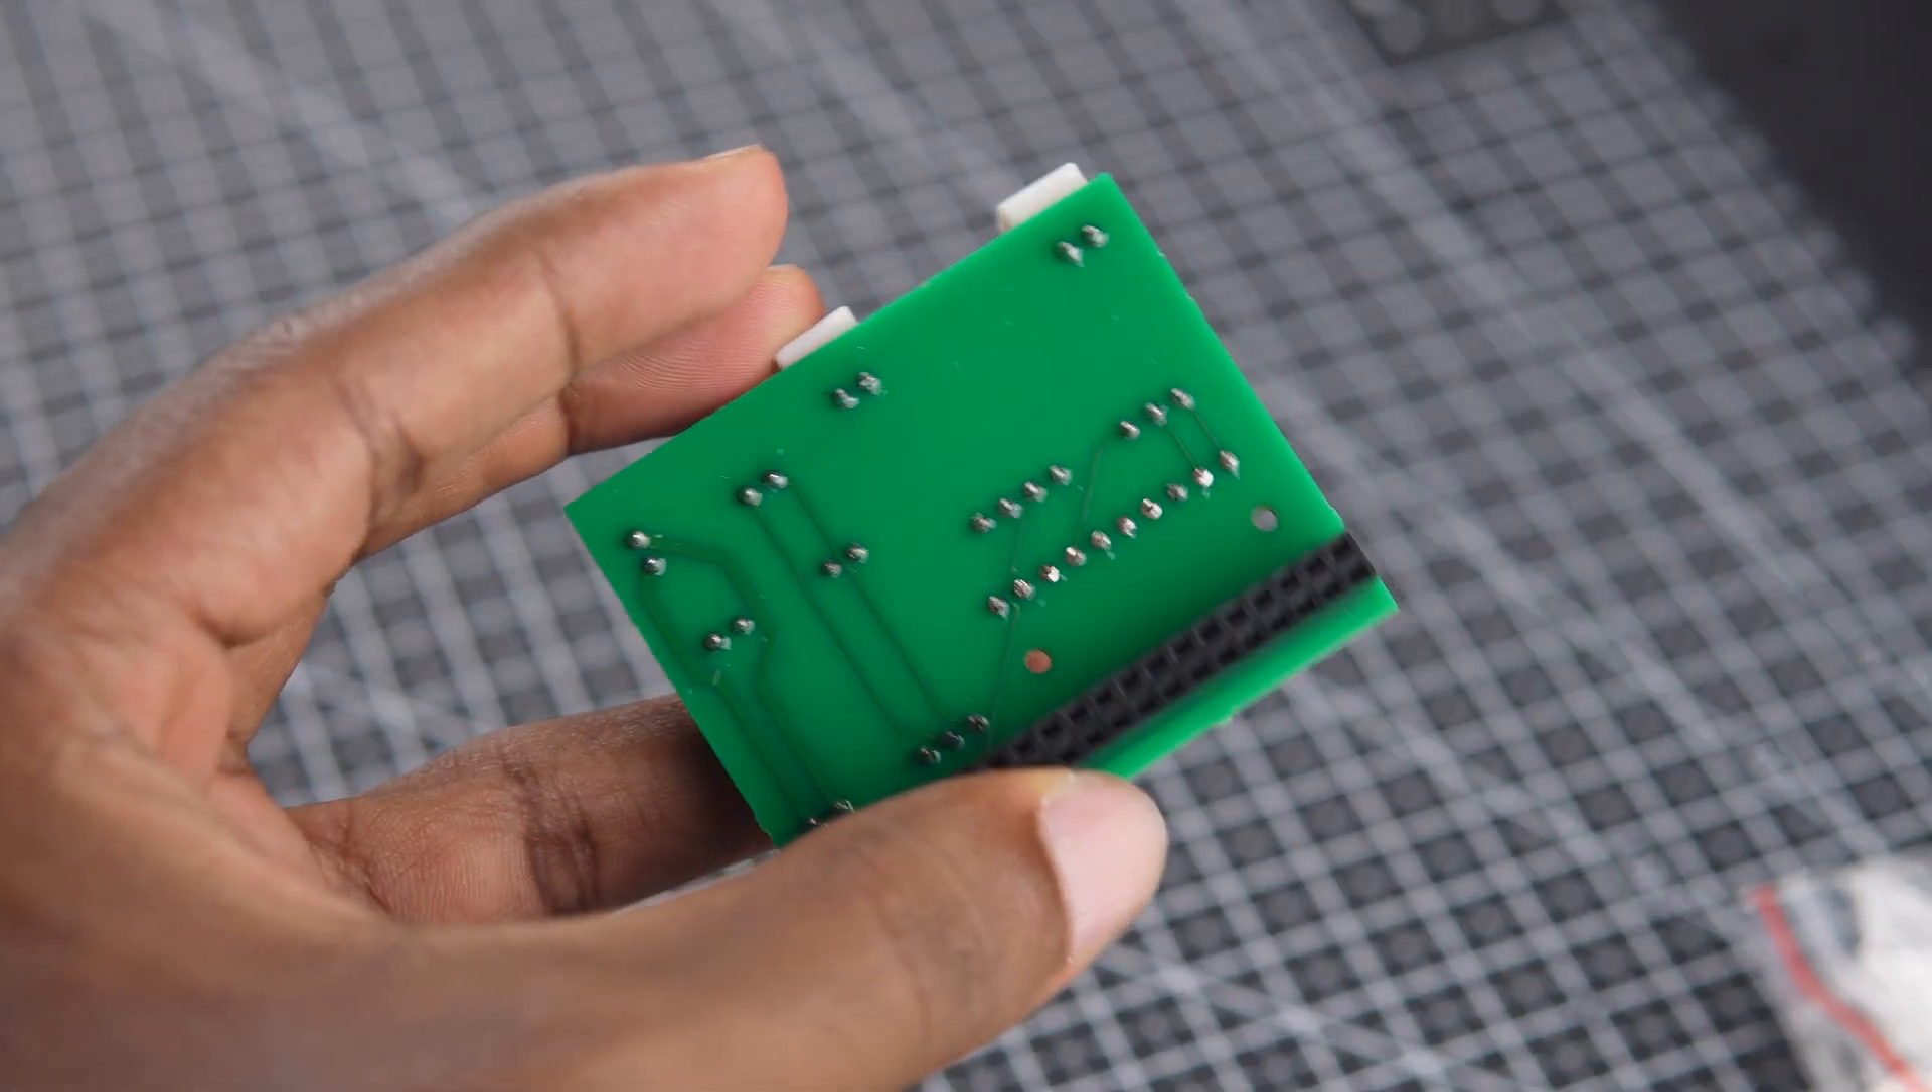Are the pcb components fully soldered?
Yes.